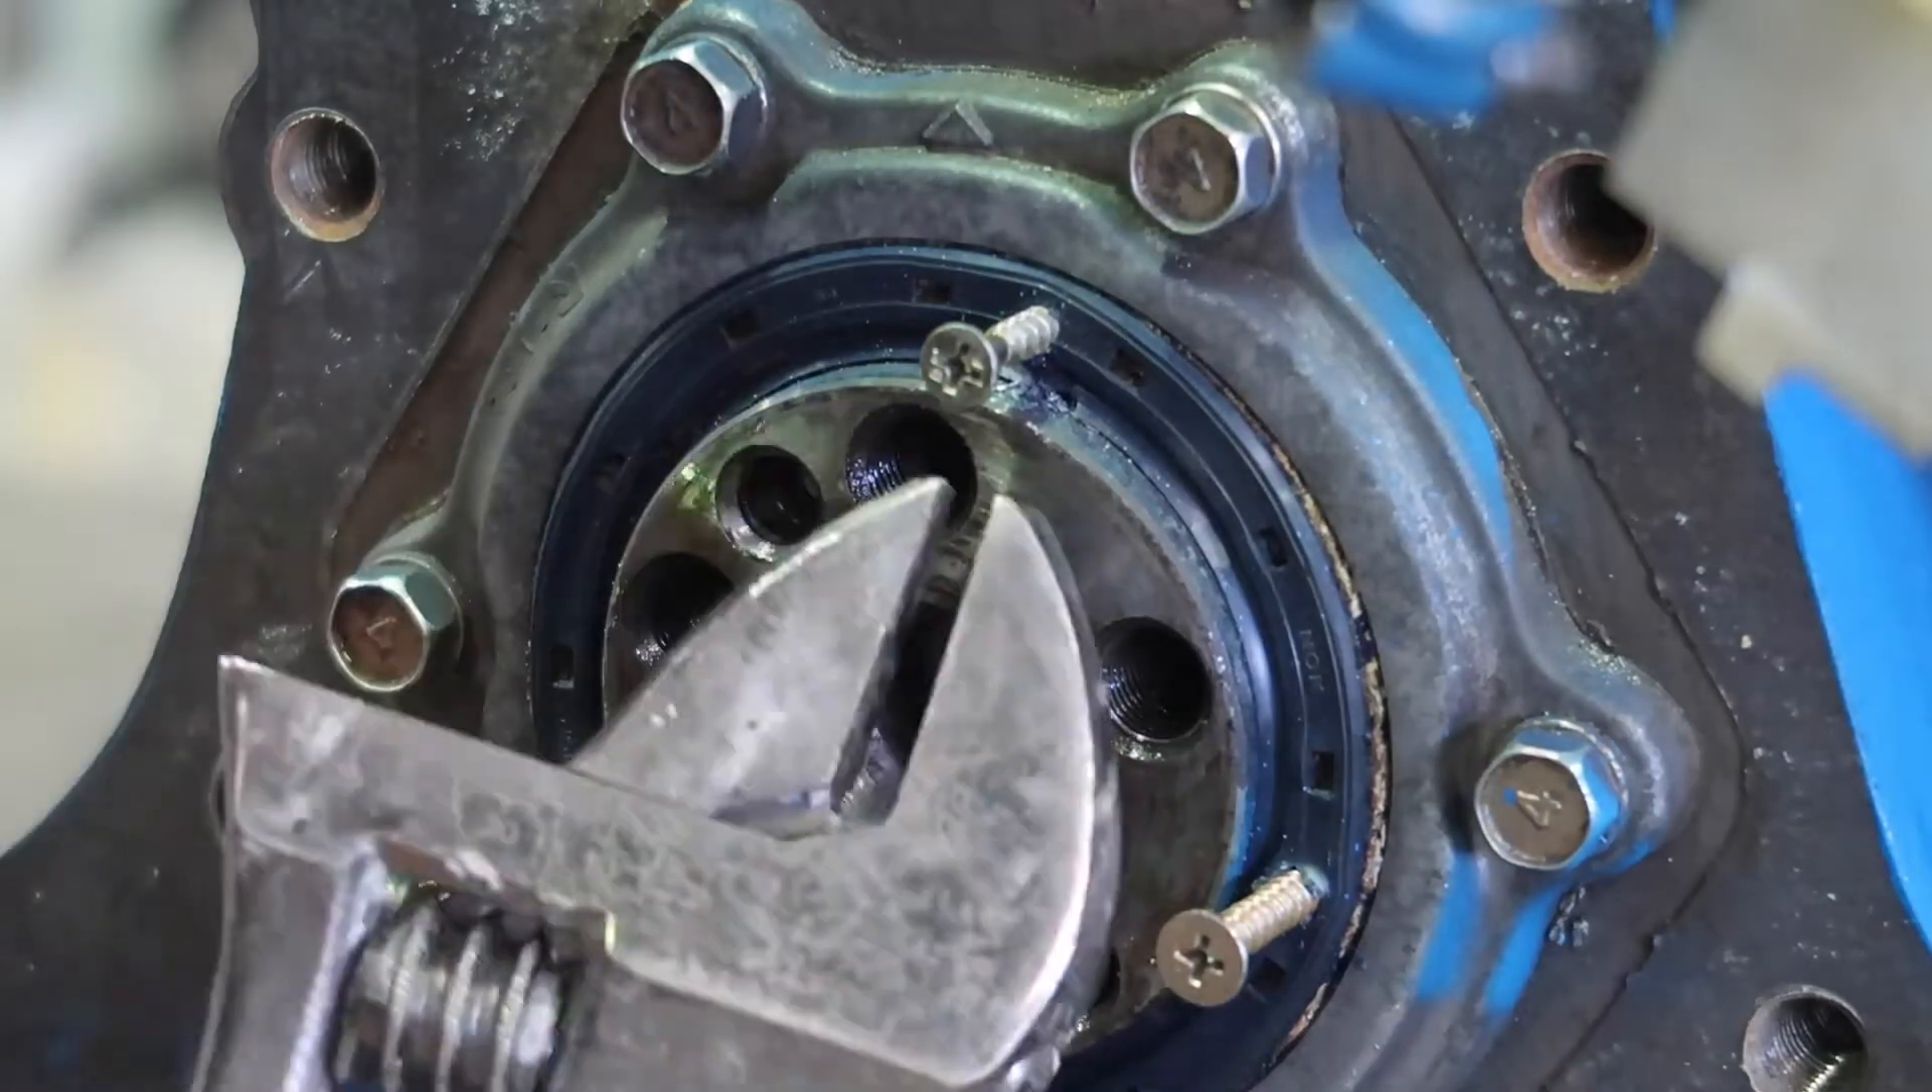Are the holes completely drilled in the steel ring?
Yes.